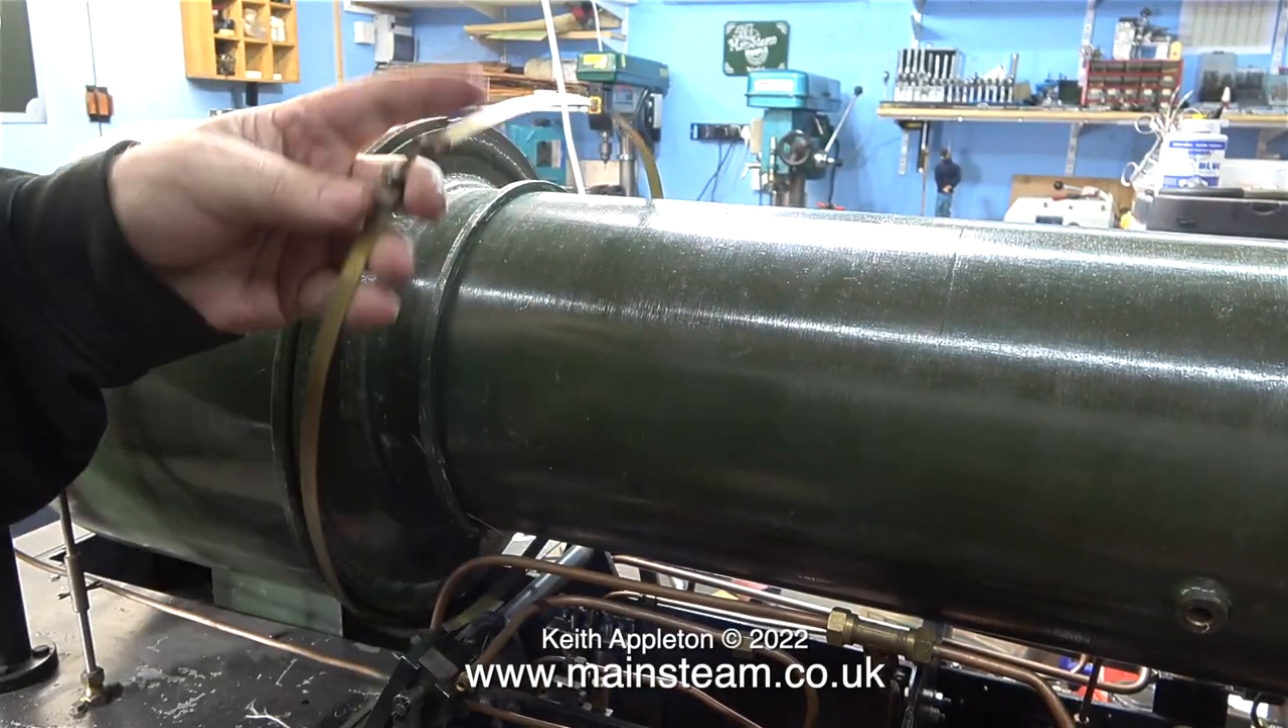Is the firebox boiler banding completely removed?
No.